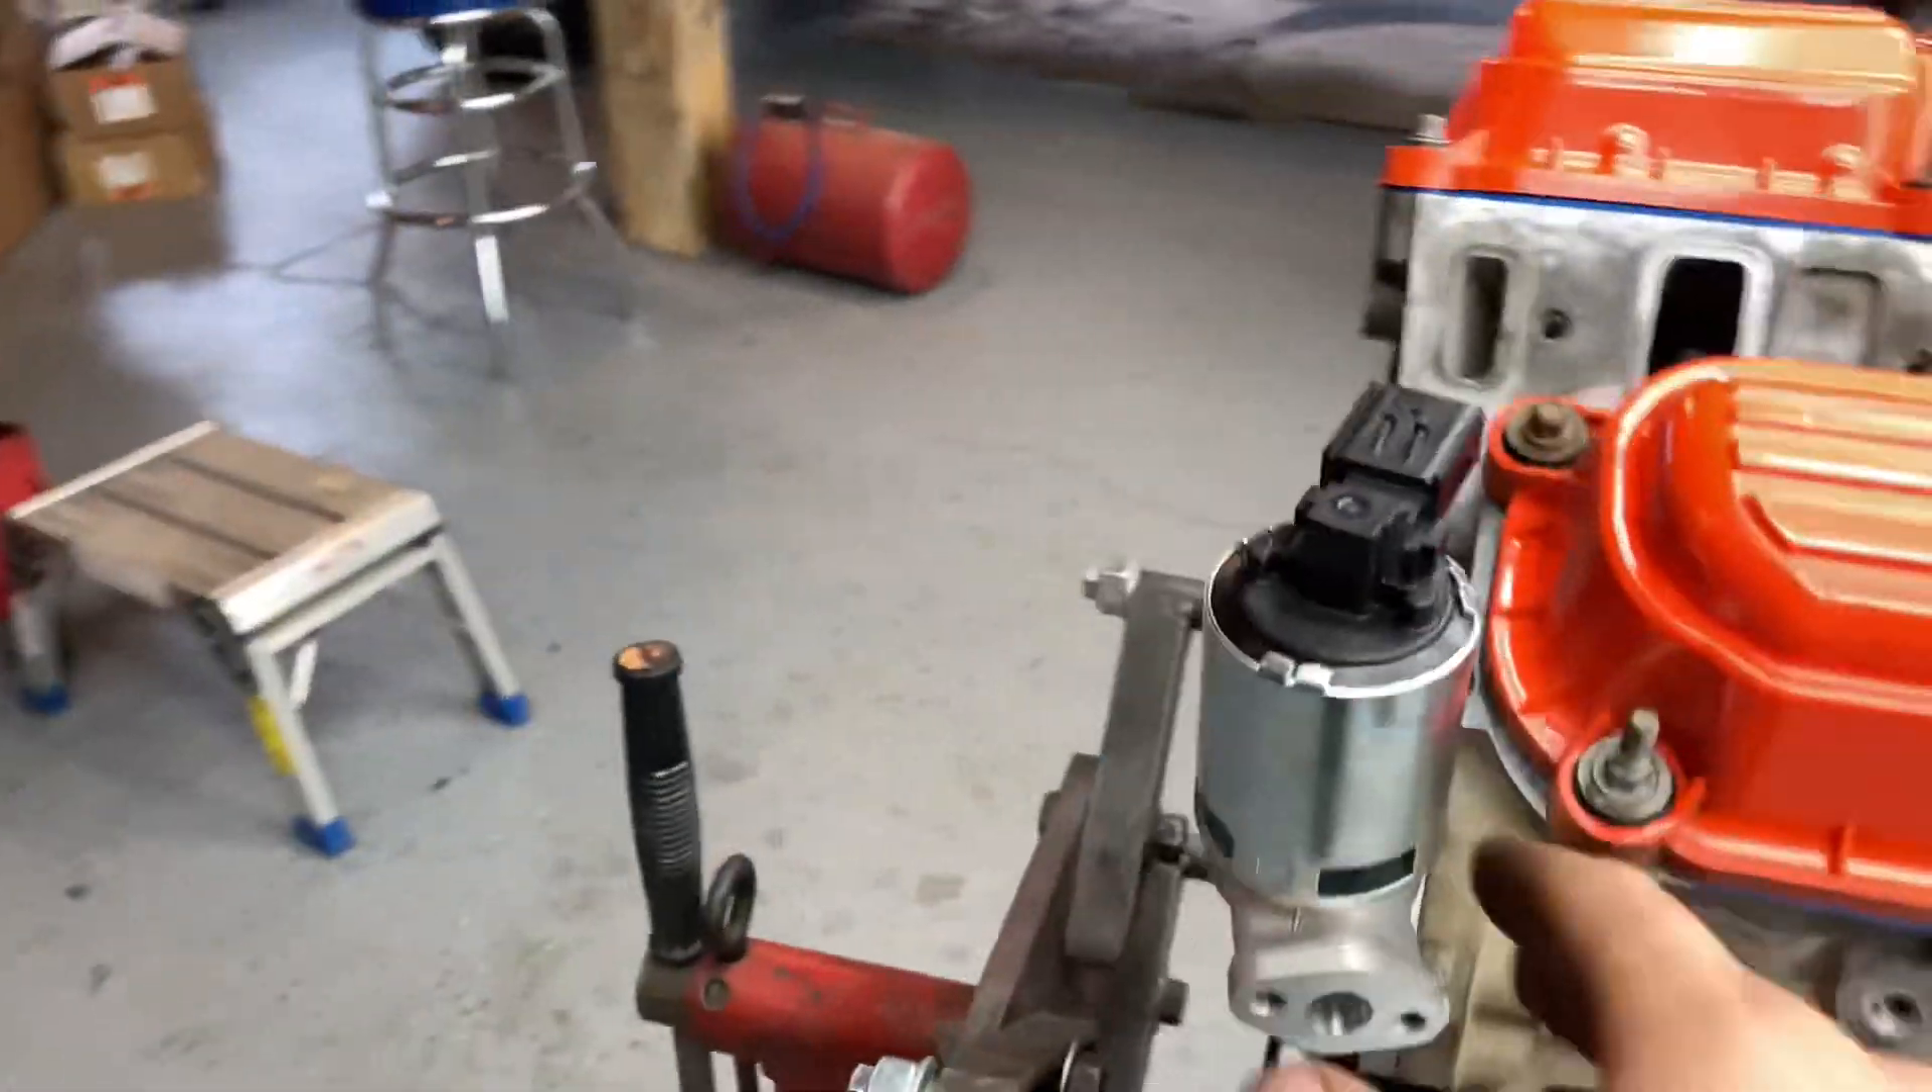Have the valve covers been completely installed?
Yes.